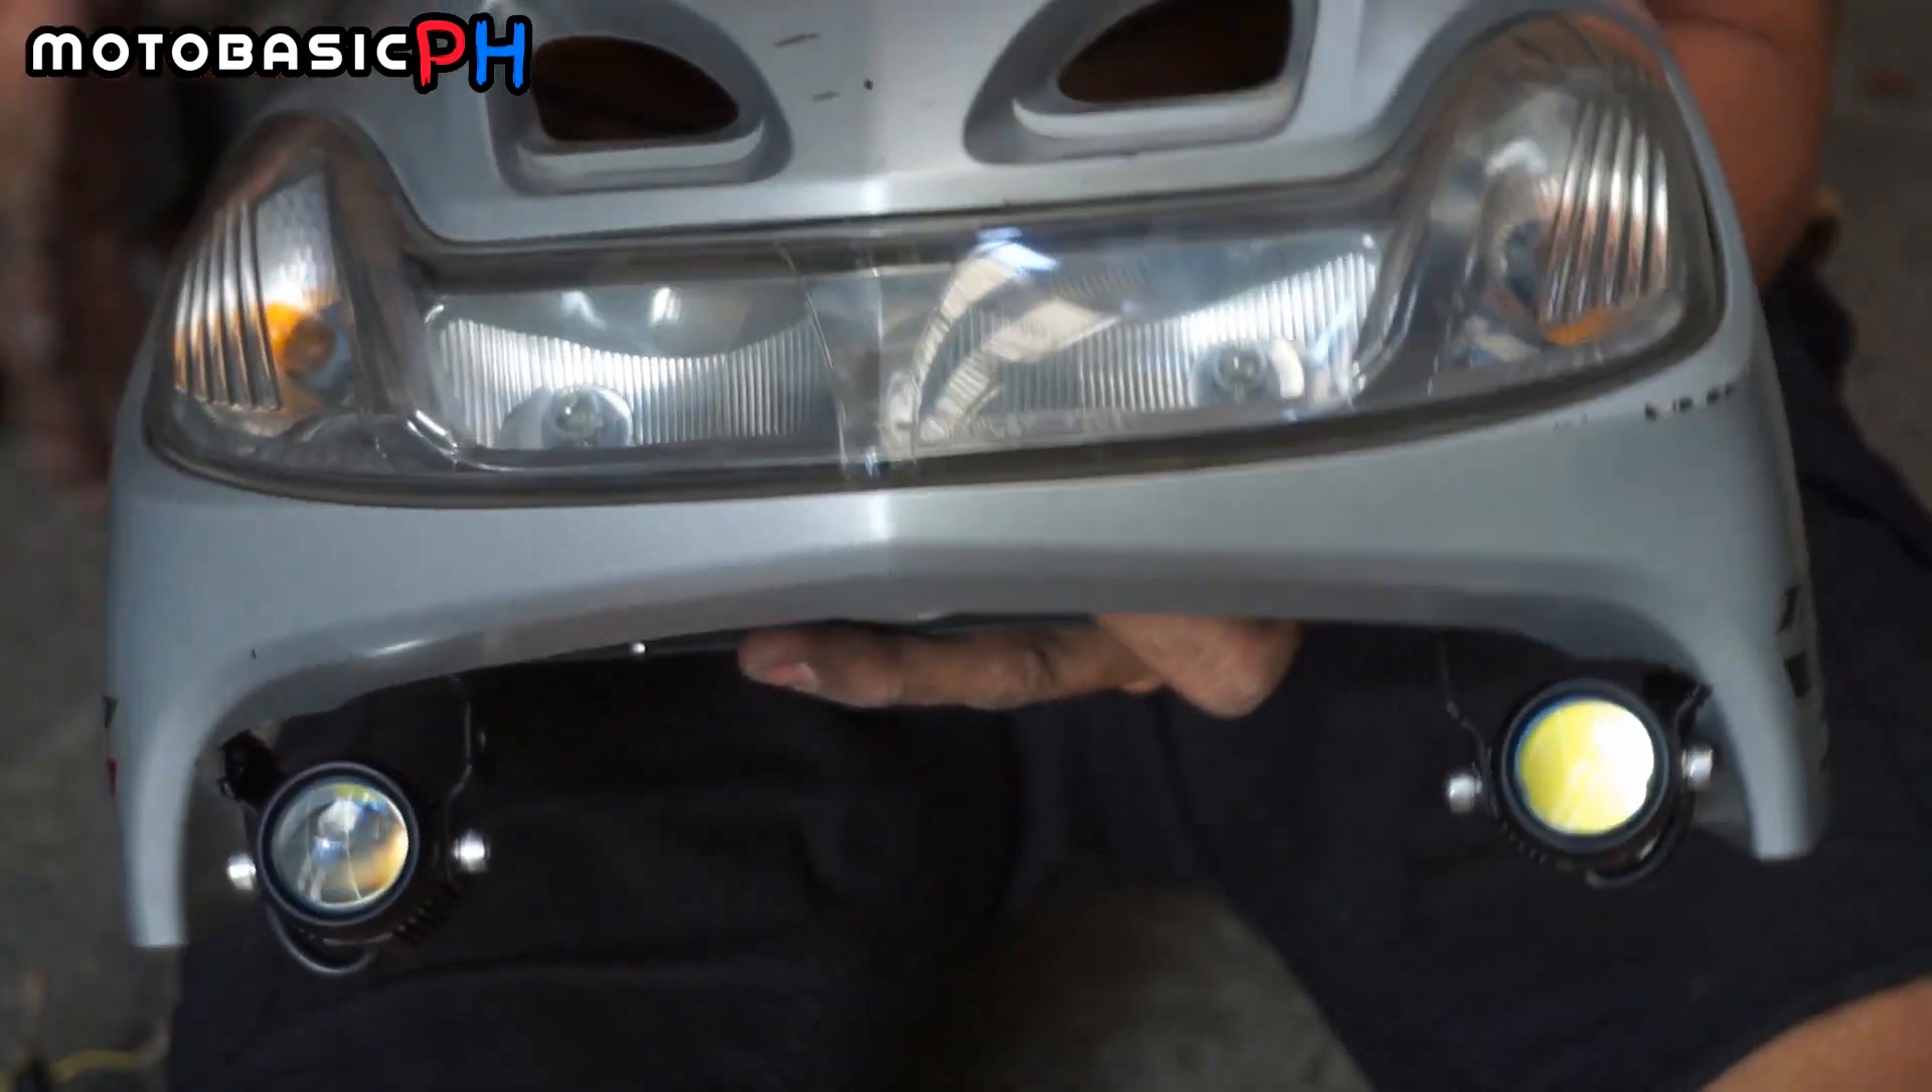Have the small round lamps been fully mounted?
Yes.